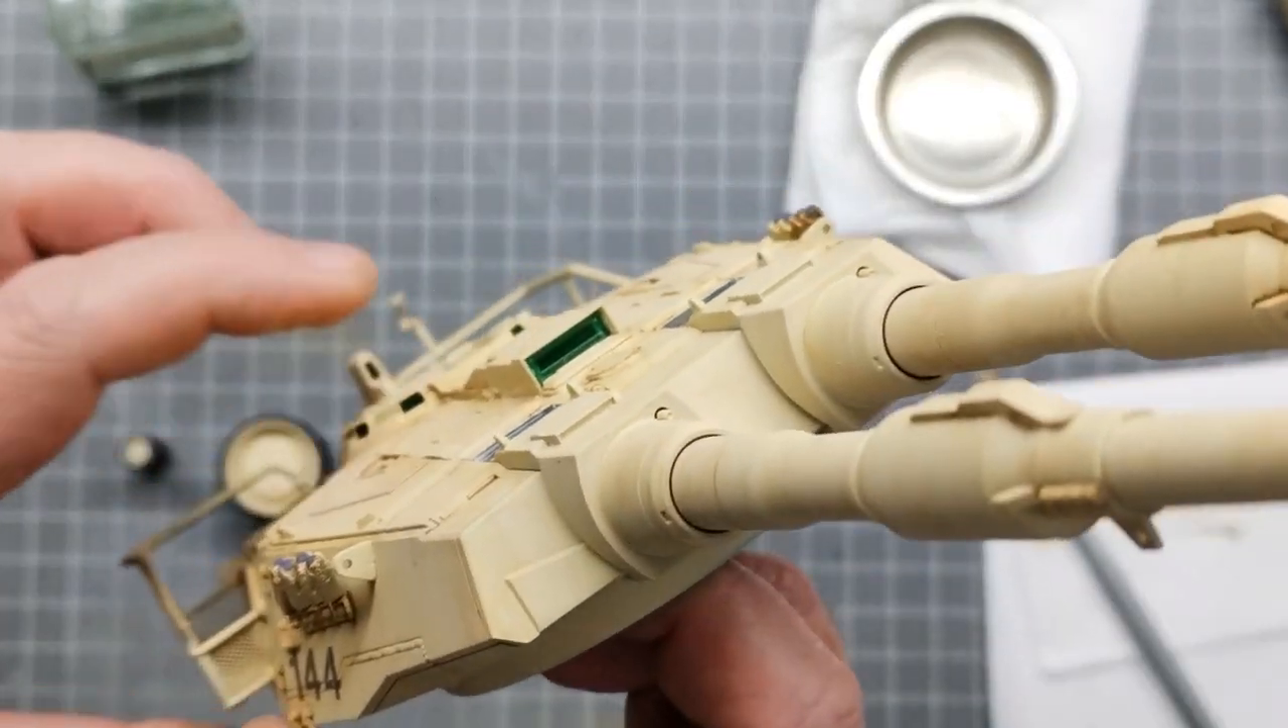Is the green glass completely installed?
Yes.